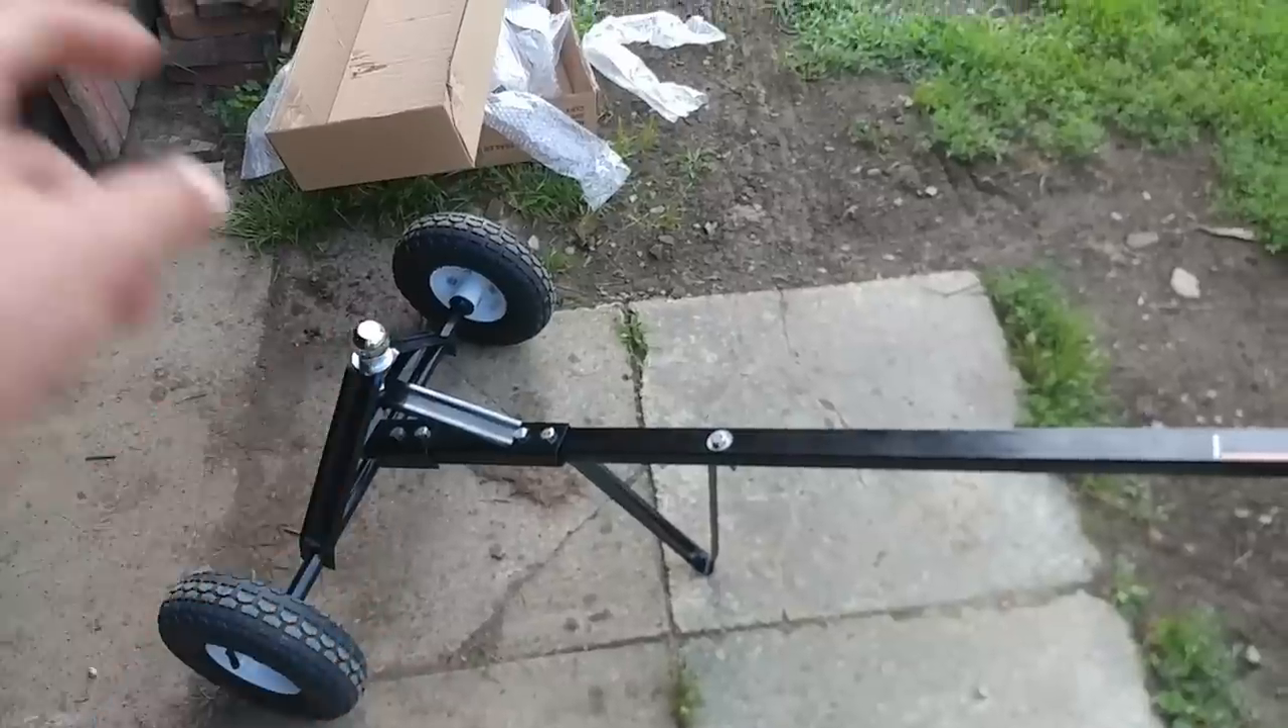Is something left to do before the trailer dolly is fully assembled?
No.